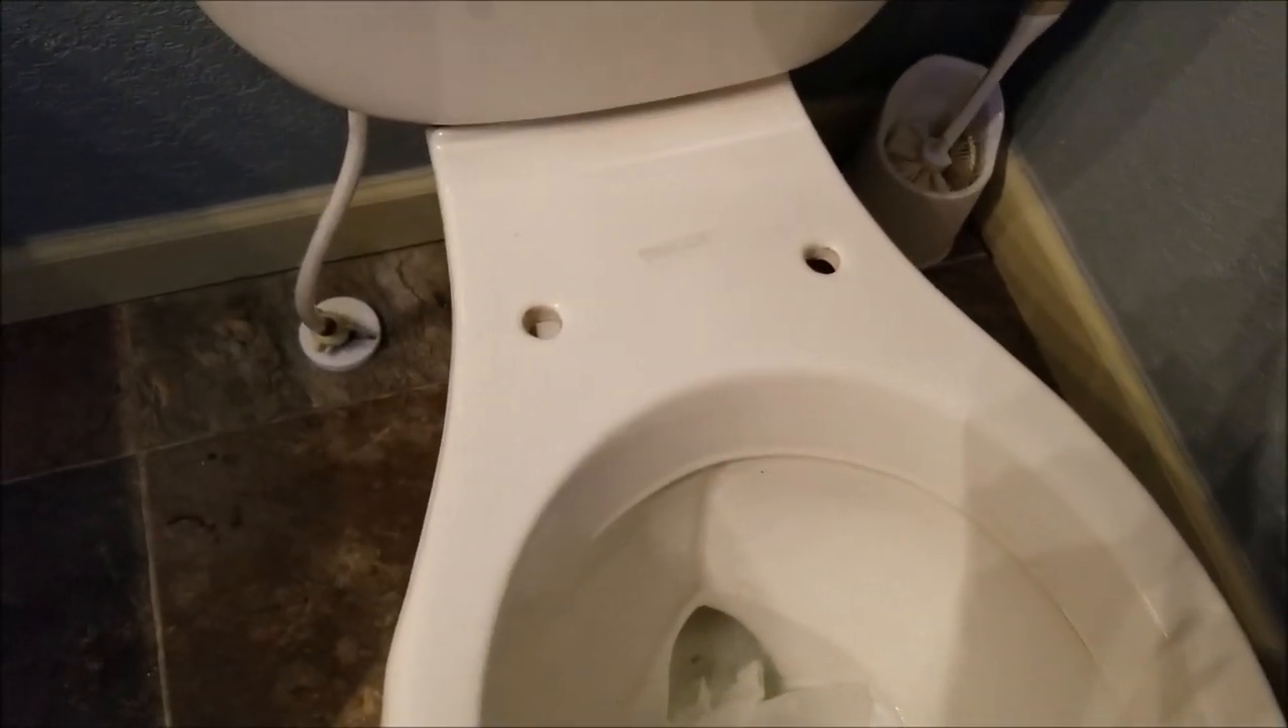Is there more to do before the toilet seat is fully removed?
No.